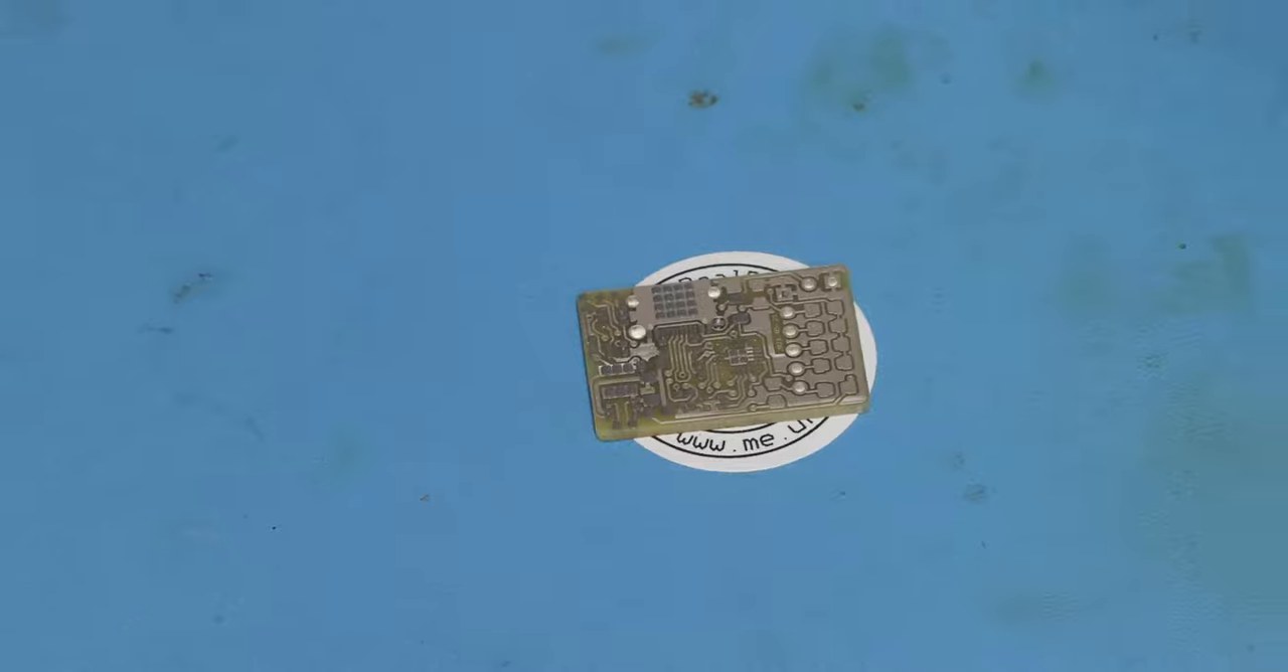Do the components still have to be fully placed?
Yes.